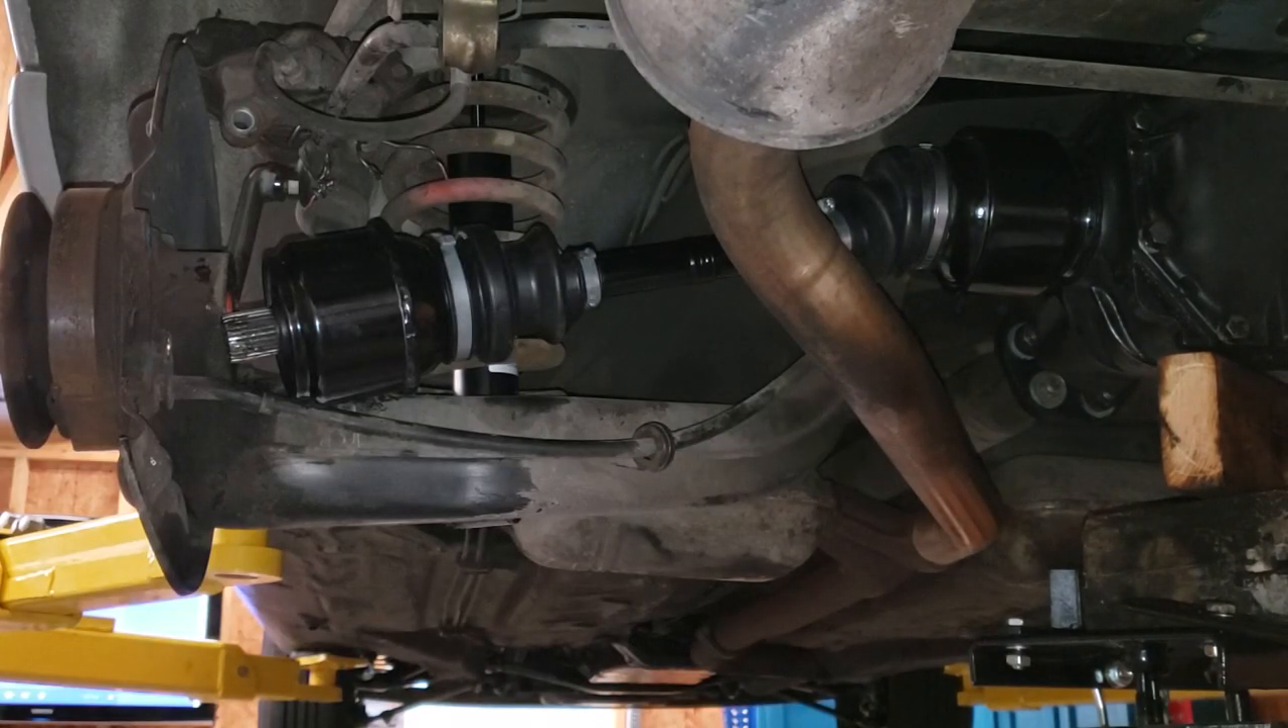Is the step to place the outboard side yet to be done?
Yes.